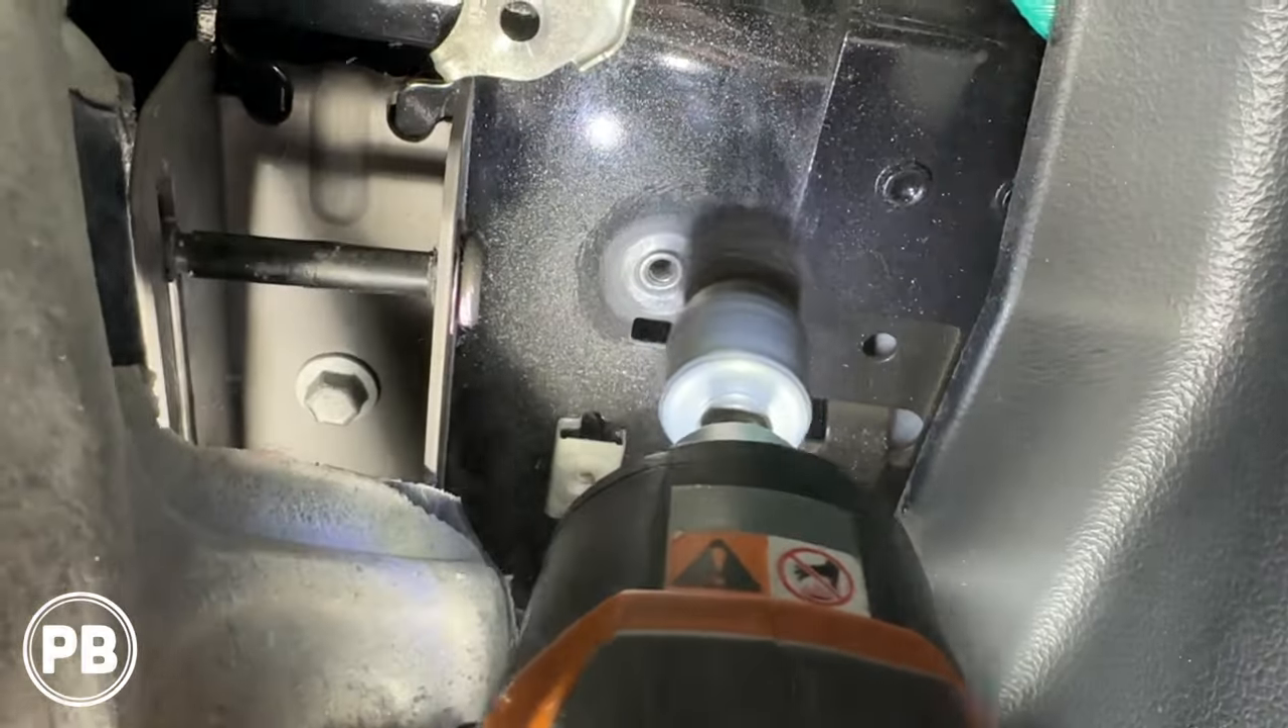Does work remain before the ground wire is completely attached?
Yes.